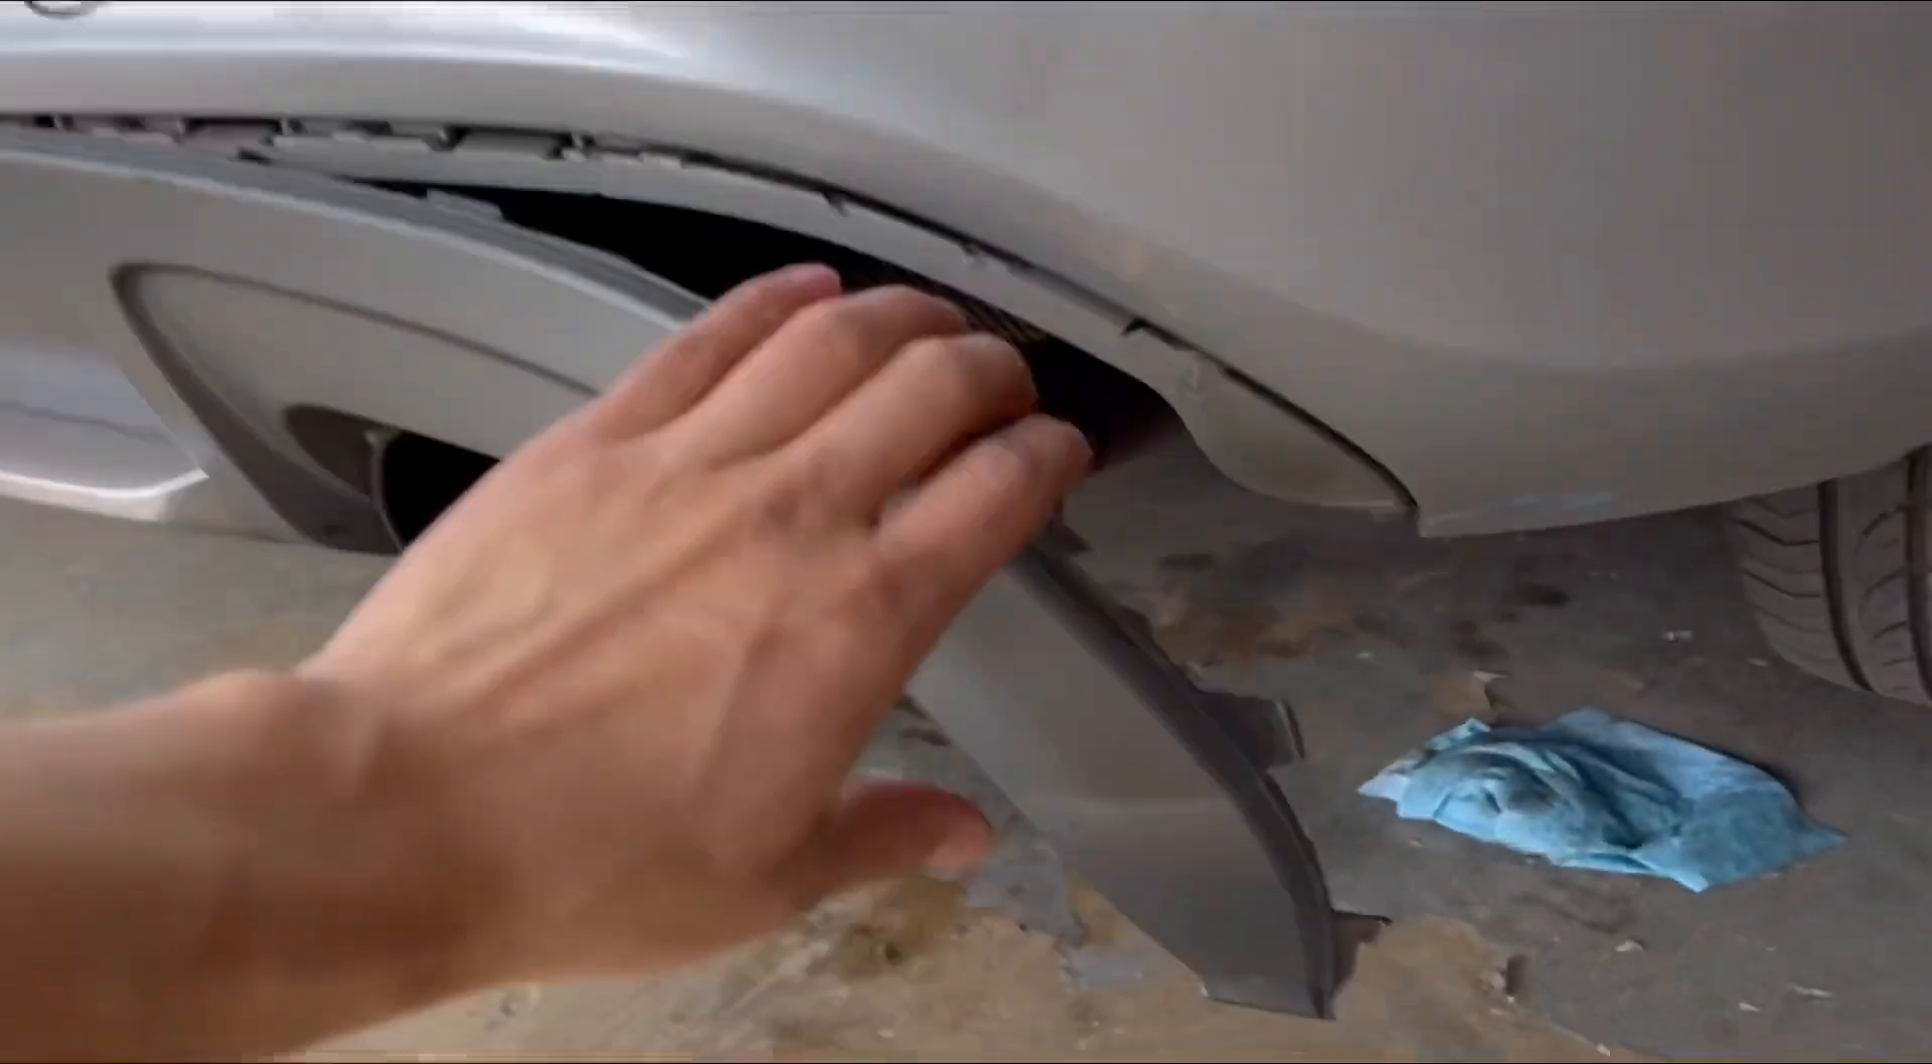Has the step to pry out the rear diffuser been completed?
No.